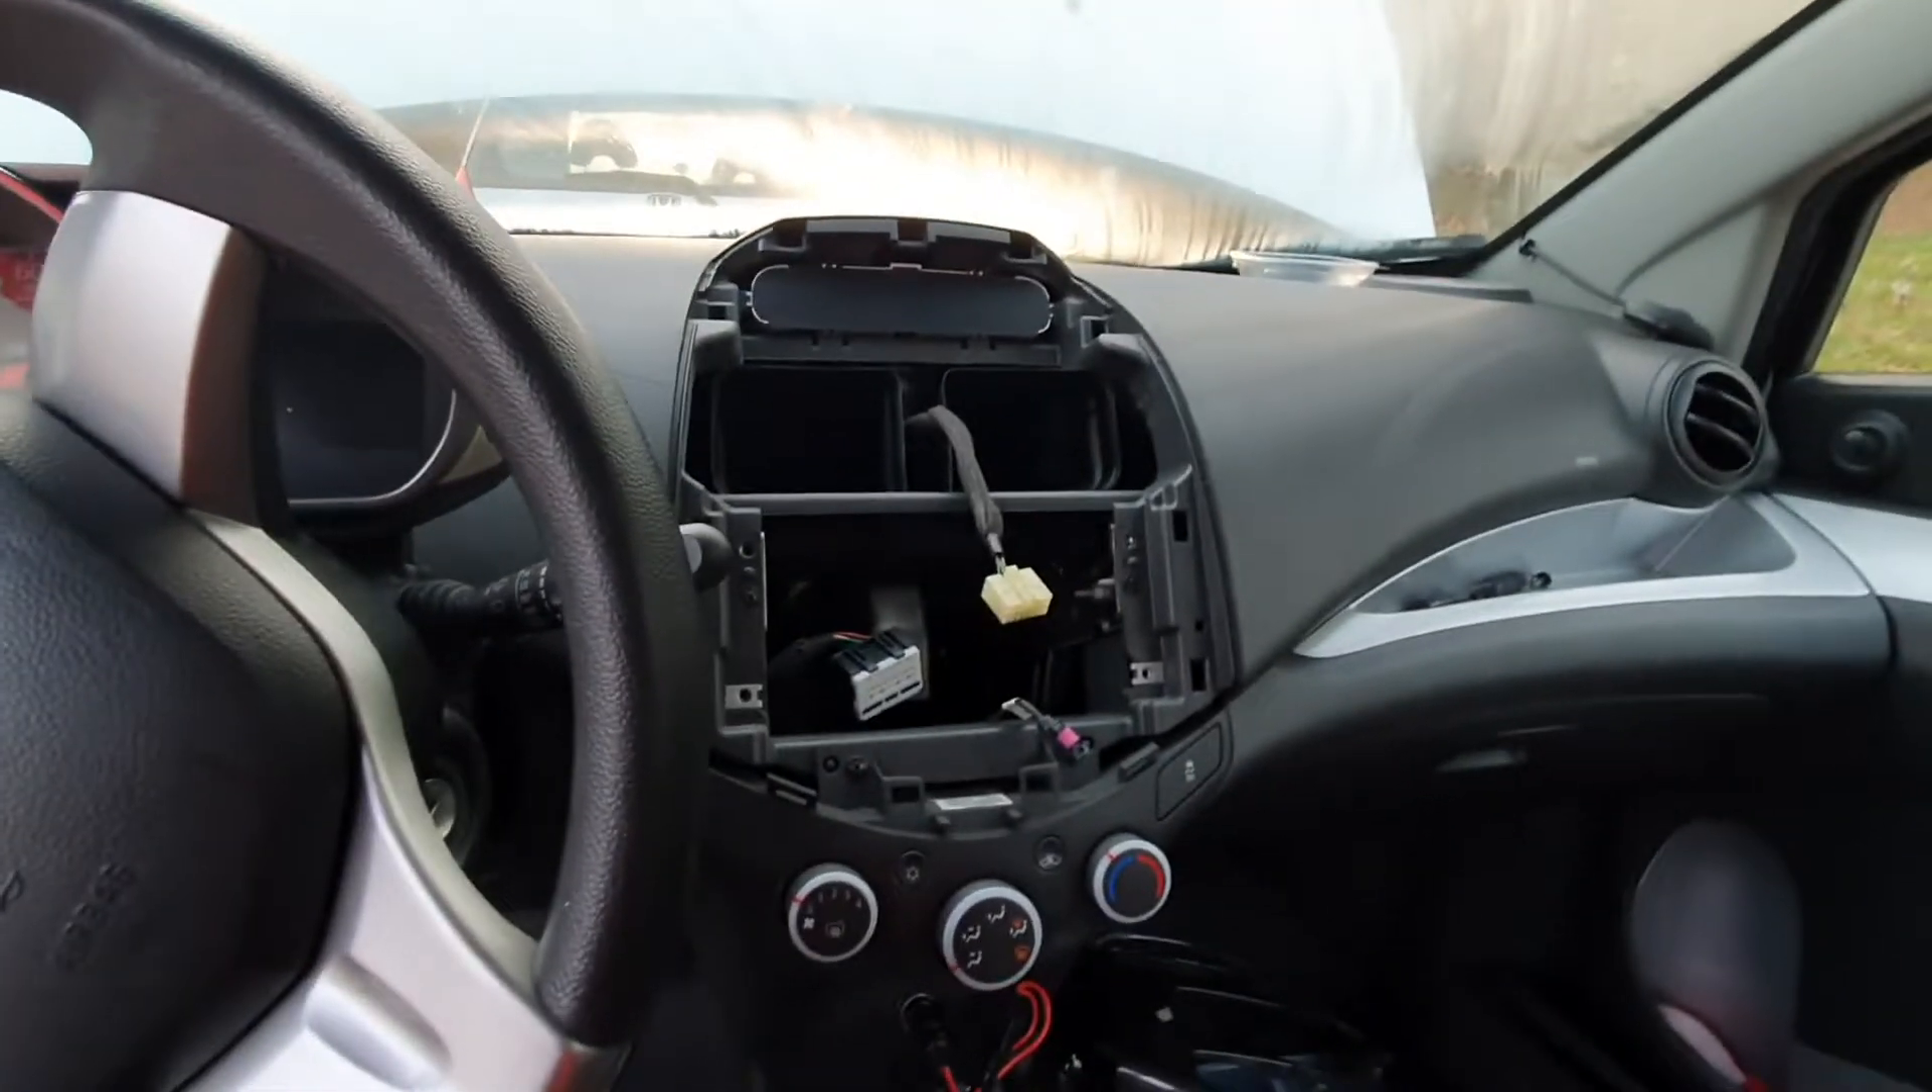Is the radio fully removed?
Yes.